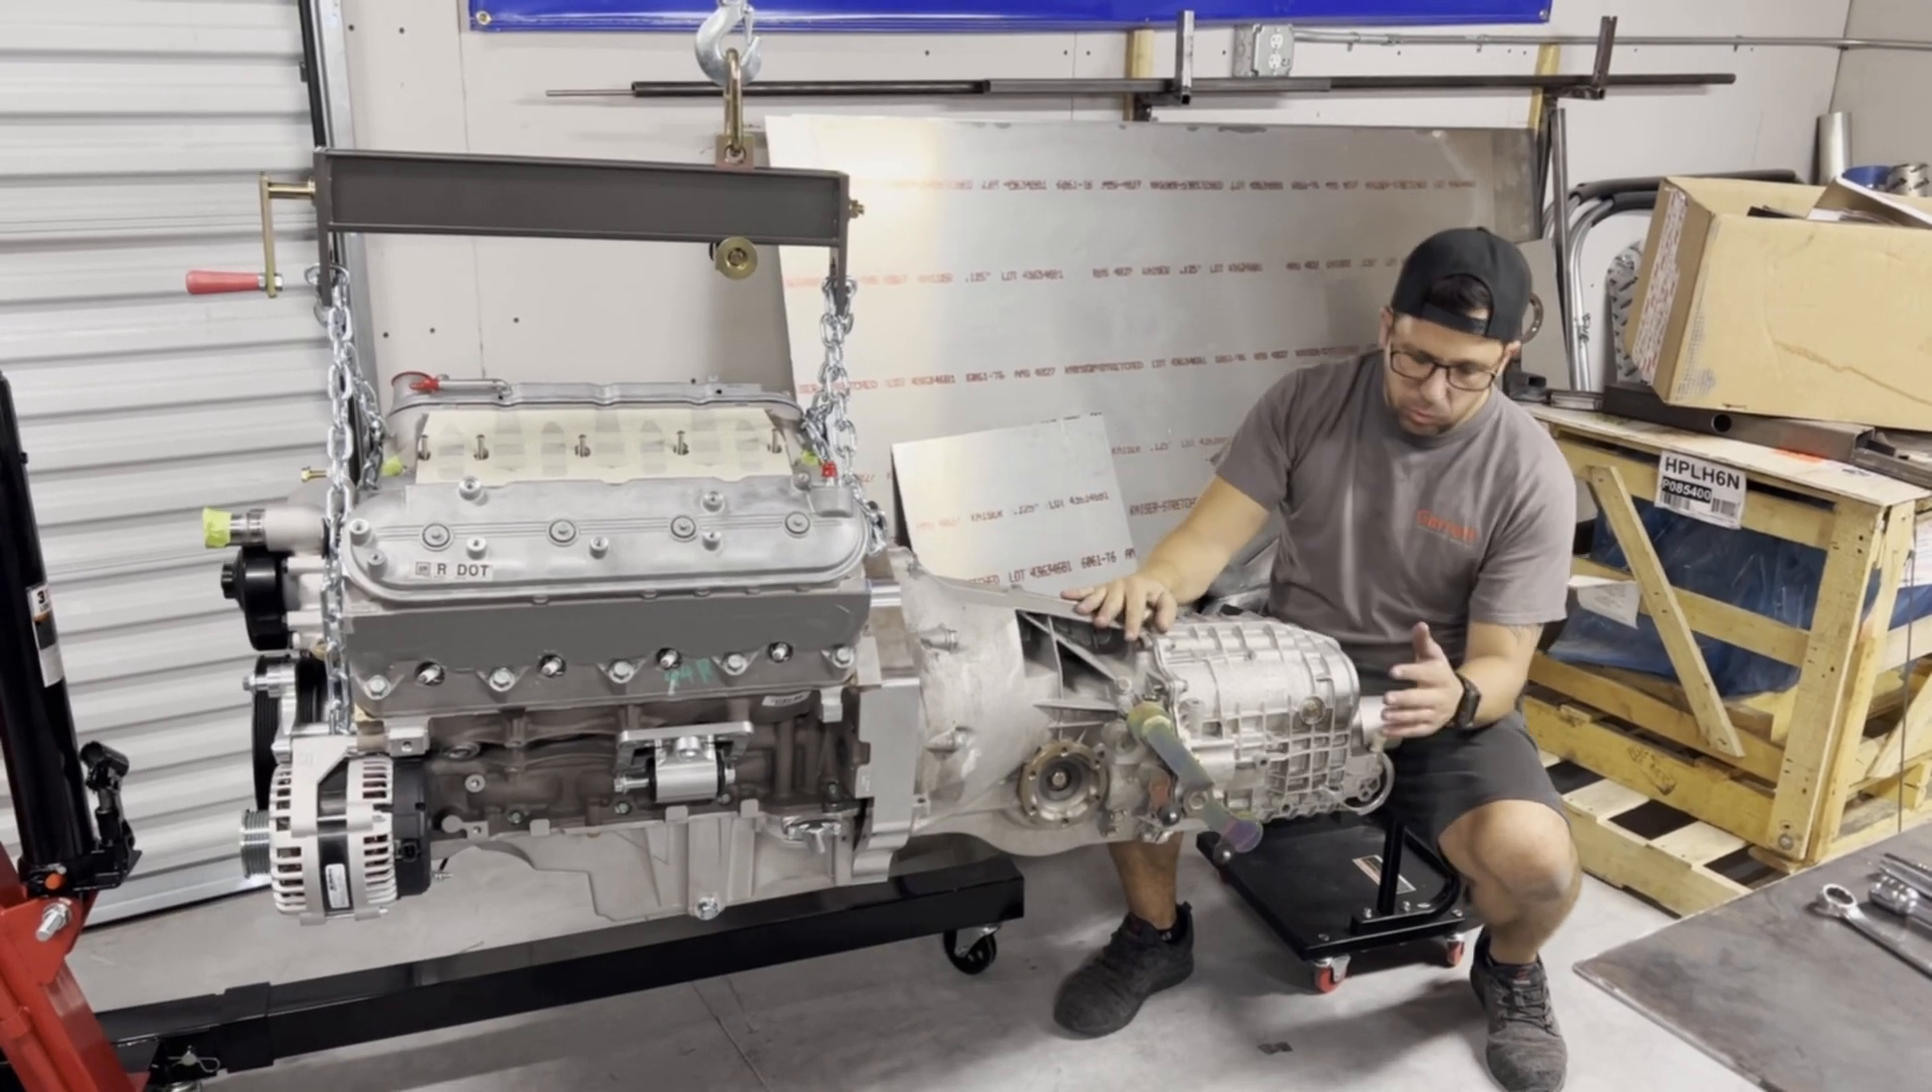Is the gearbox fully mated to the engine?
Yes.